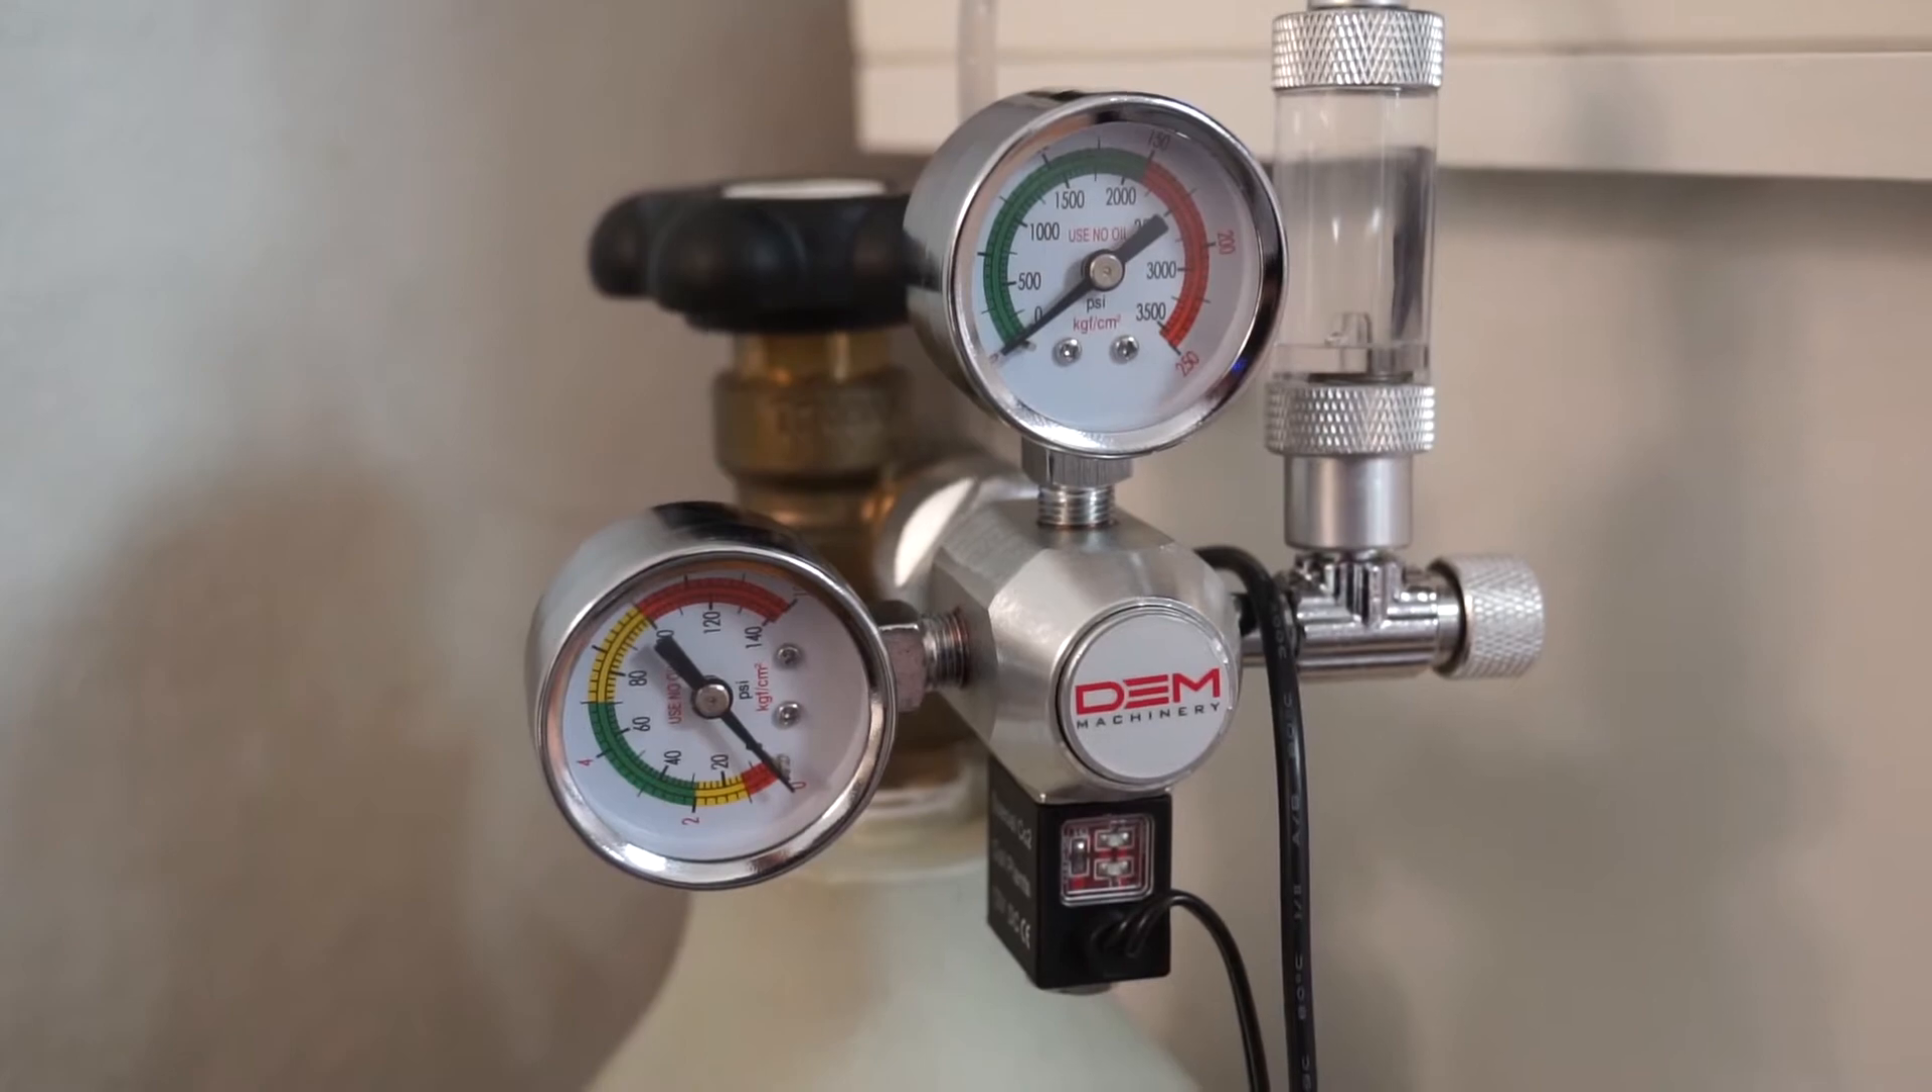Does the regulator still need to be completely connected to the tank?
No.